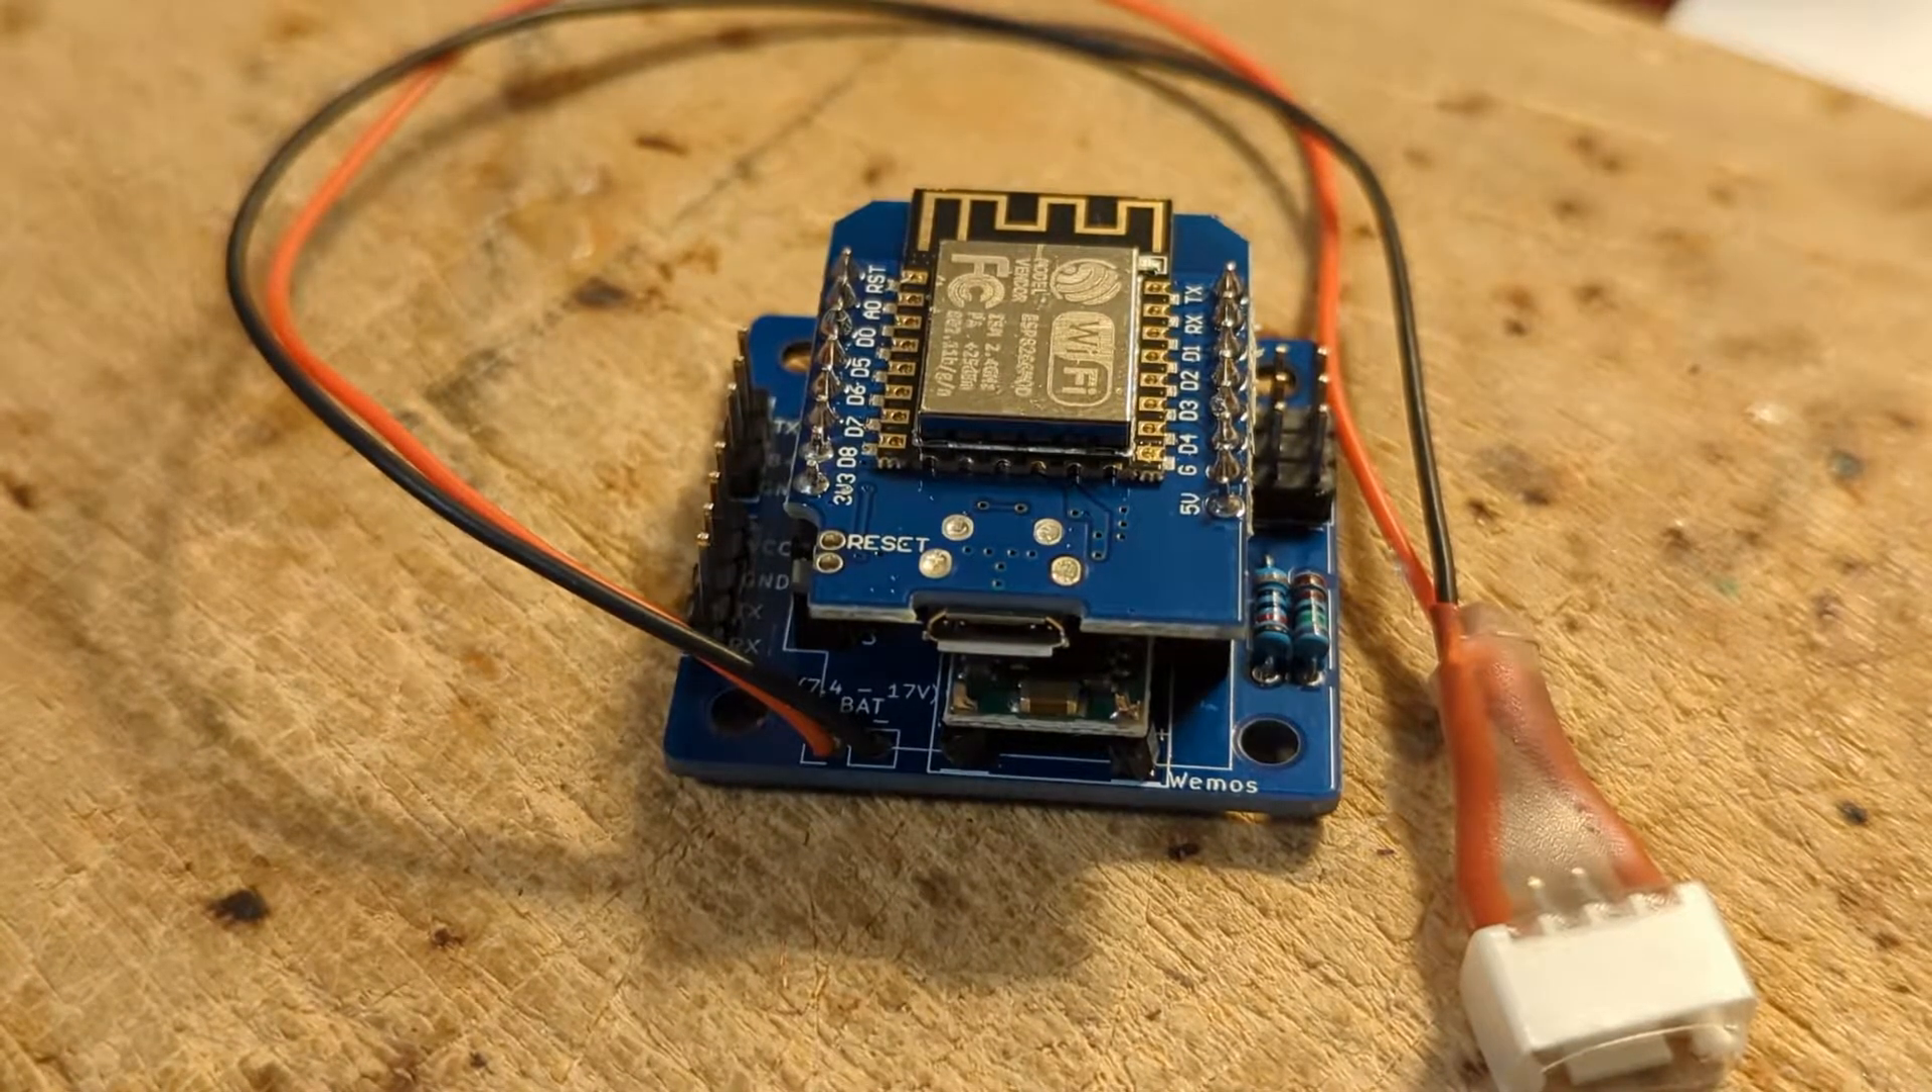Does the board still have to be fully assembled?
No.